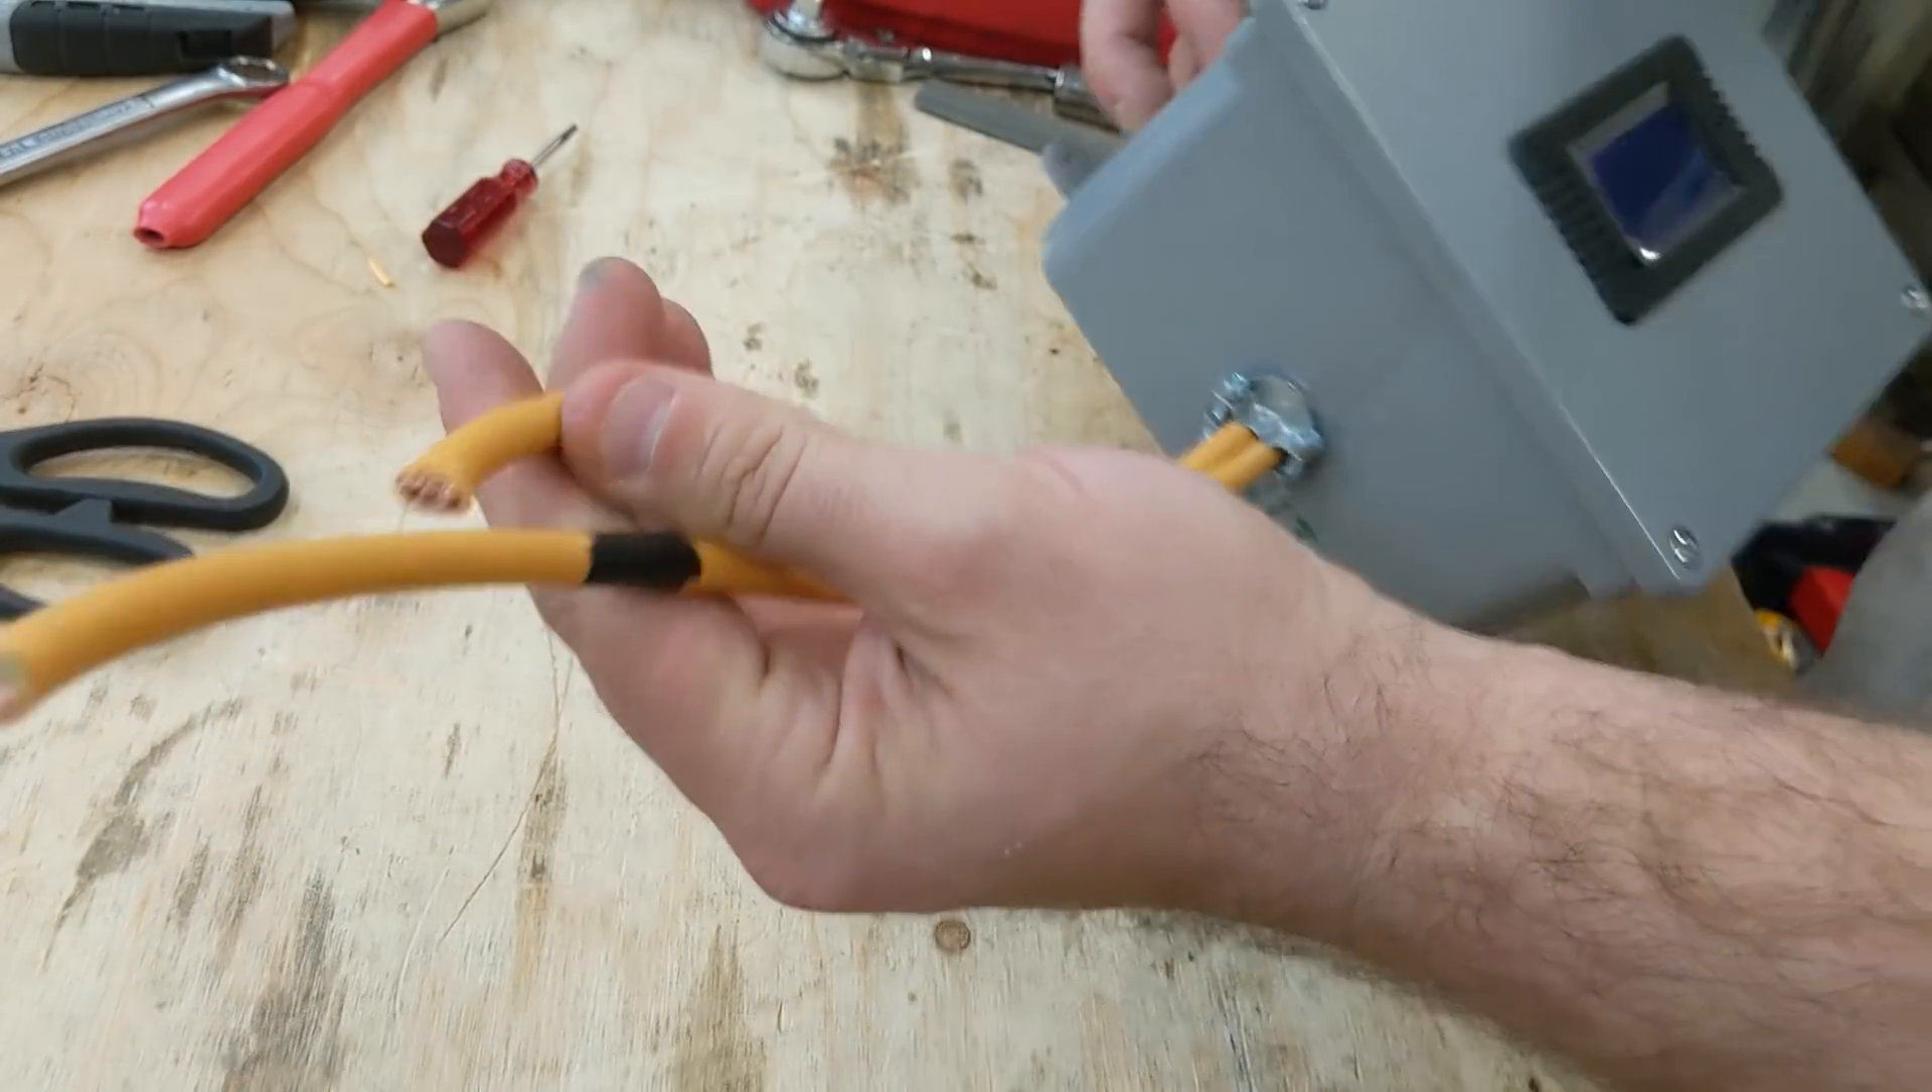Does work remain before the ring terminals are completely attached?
Yes.